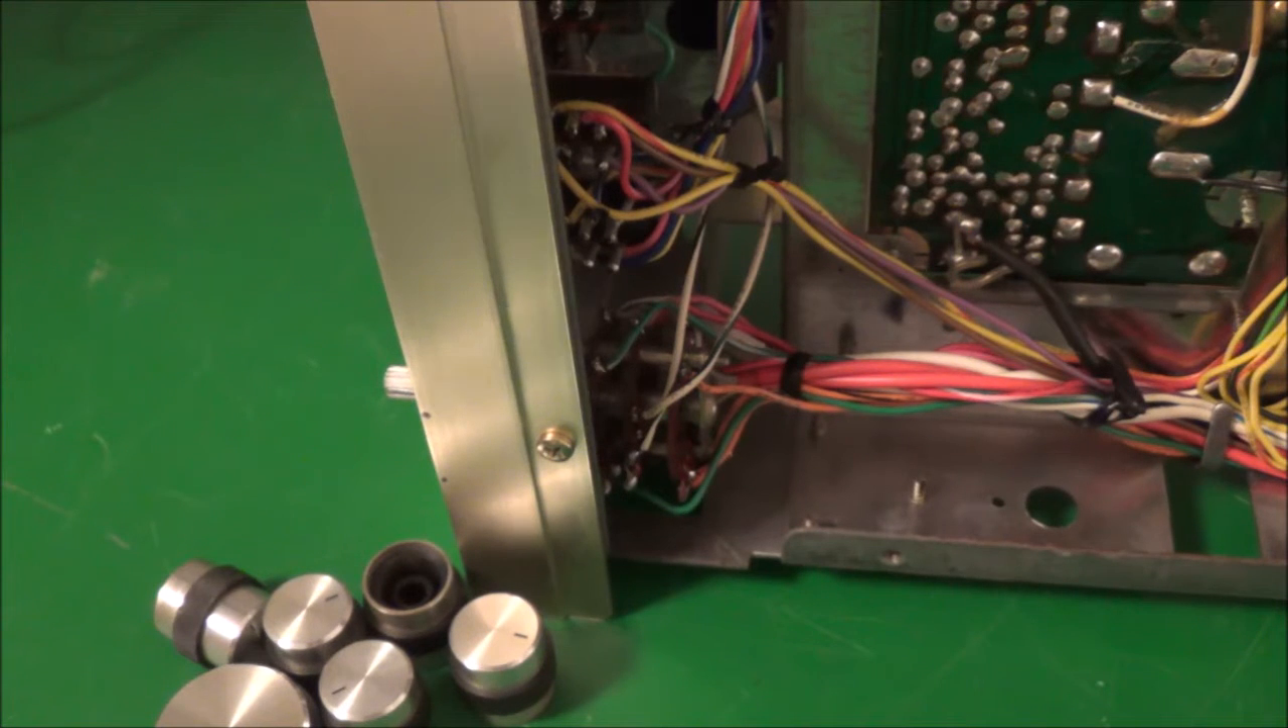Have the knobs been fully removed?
Yes.